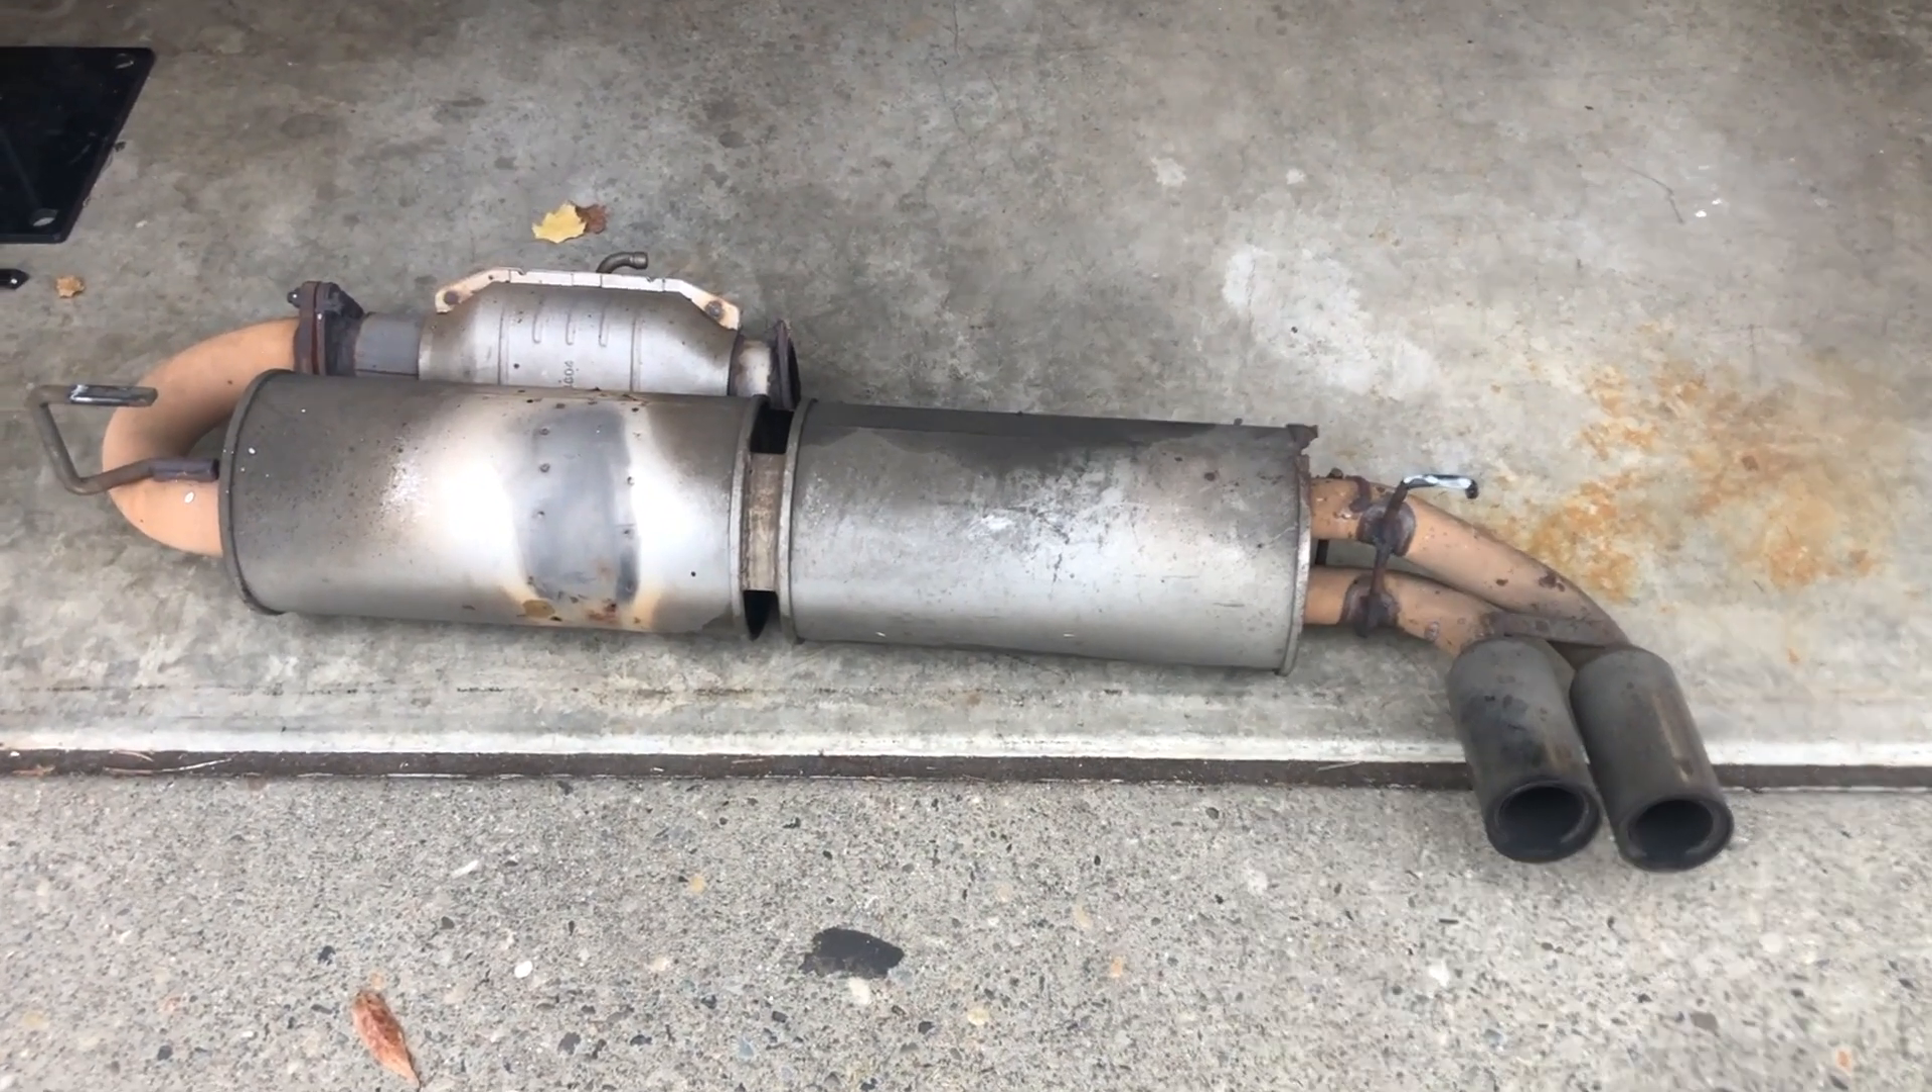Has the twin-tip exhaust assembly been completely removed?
Yes.